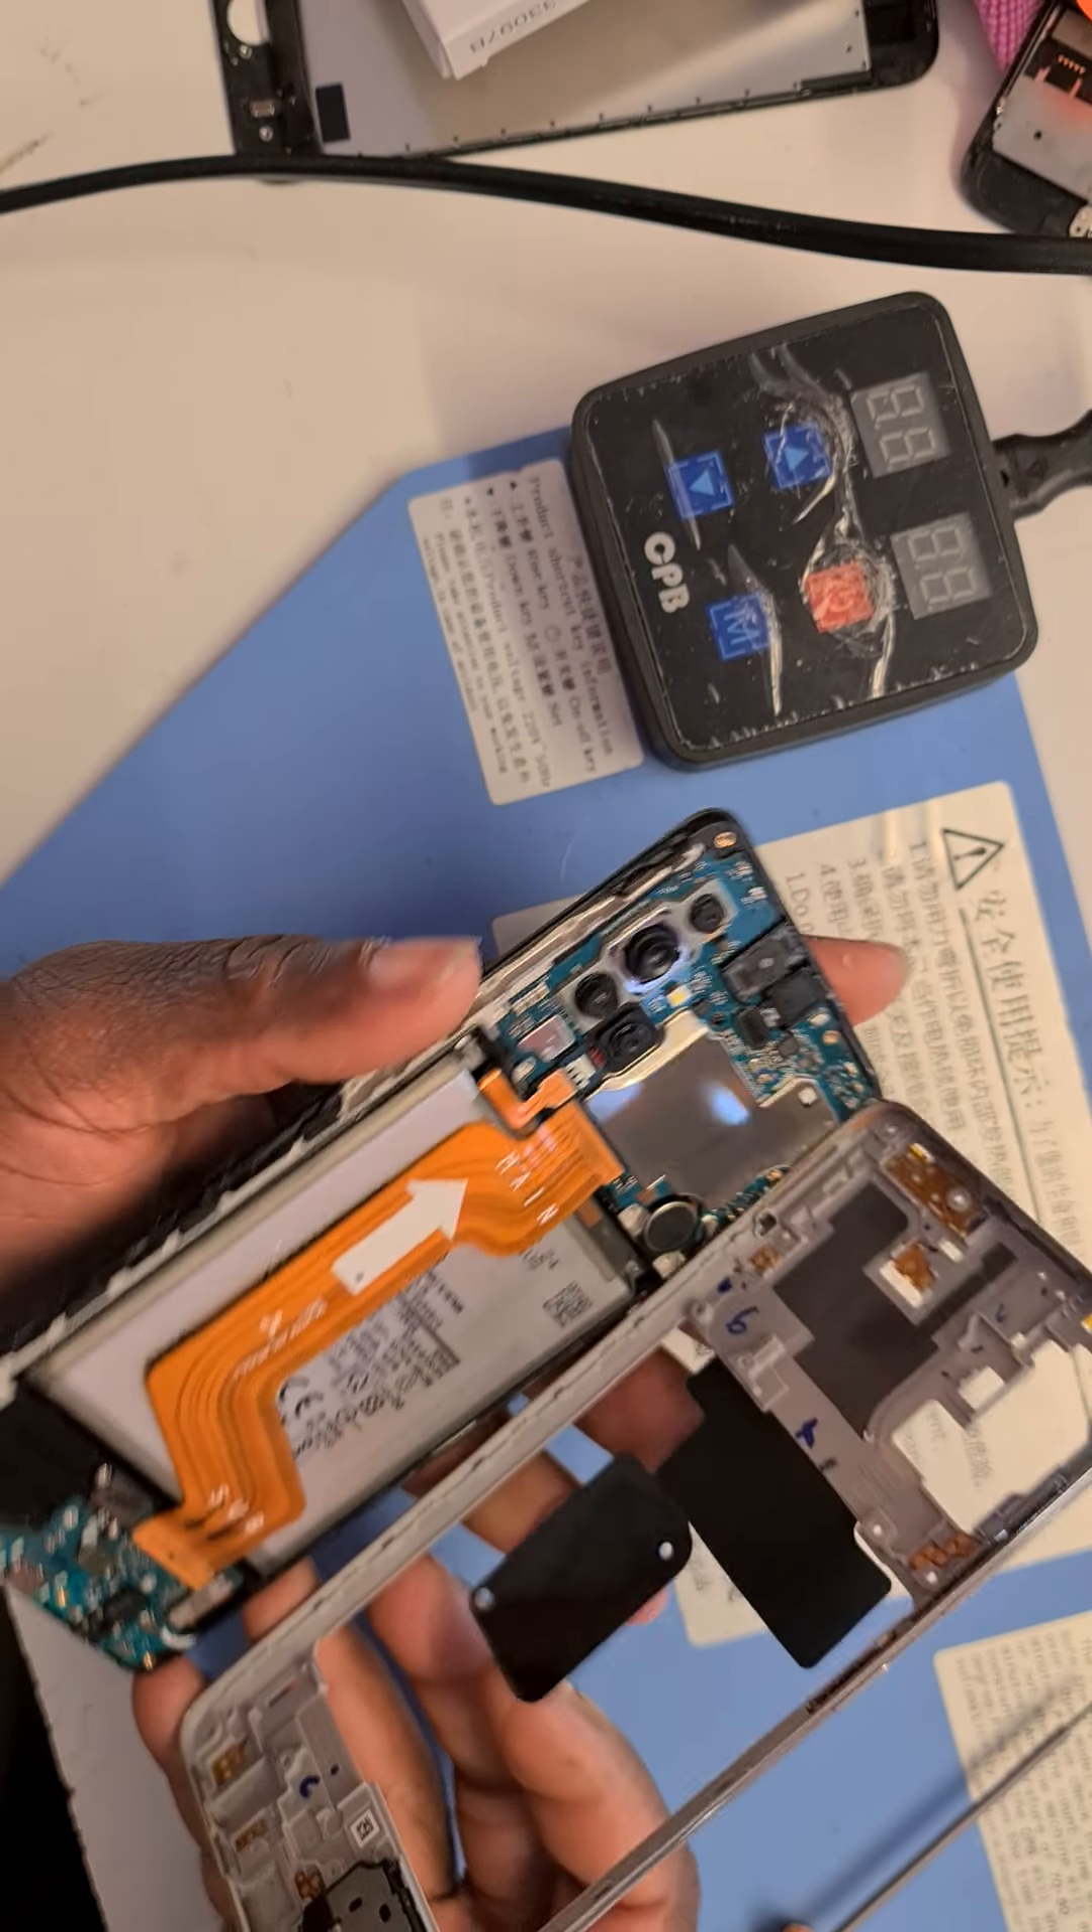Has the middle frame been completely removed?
Yes.